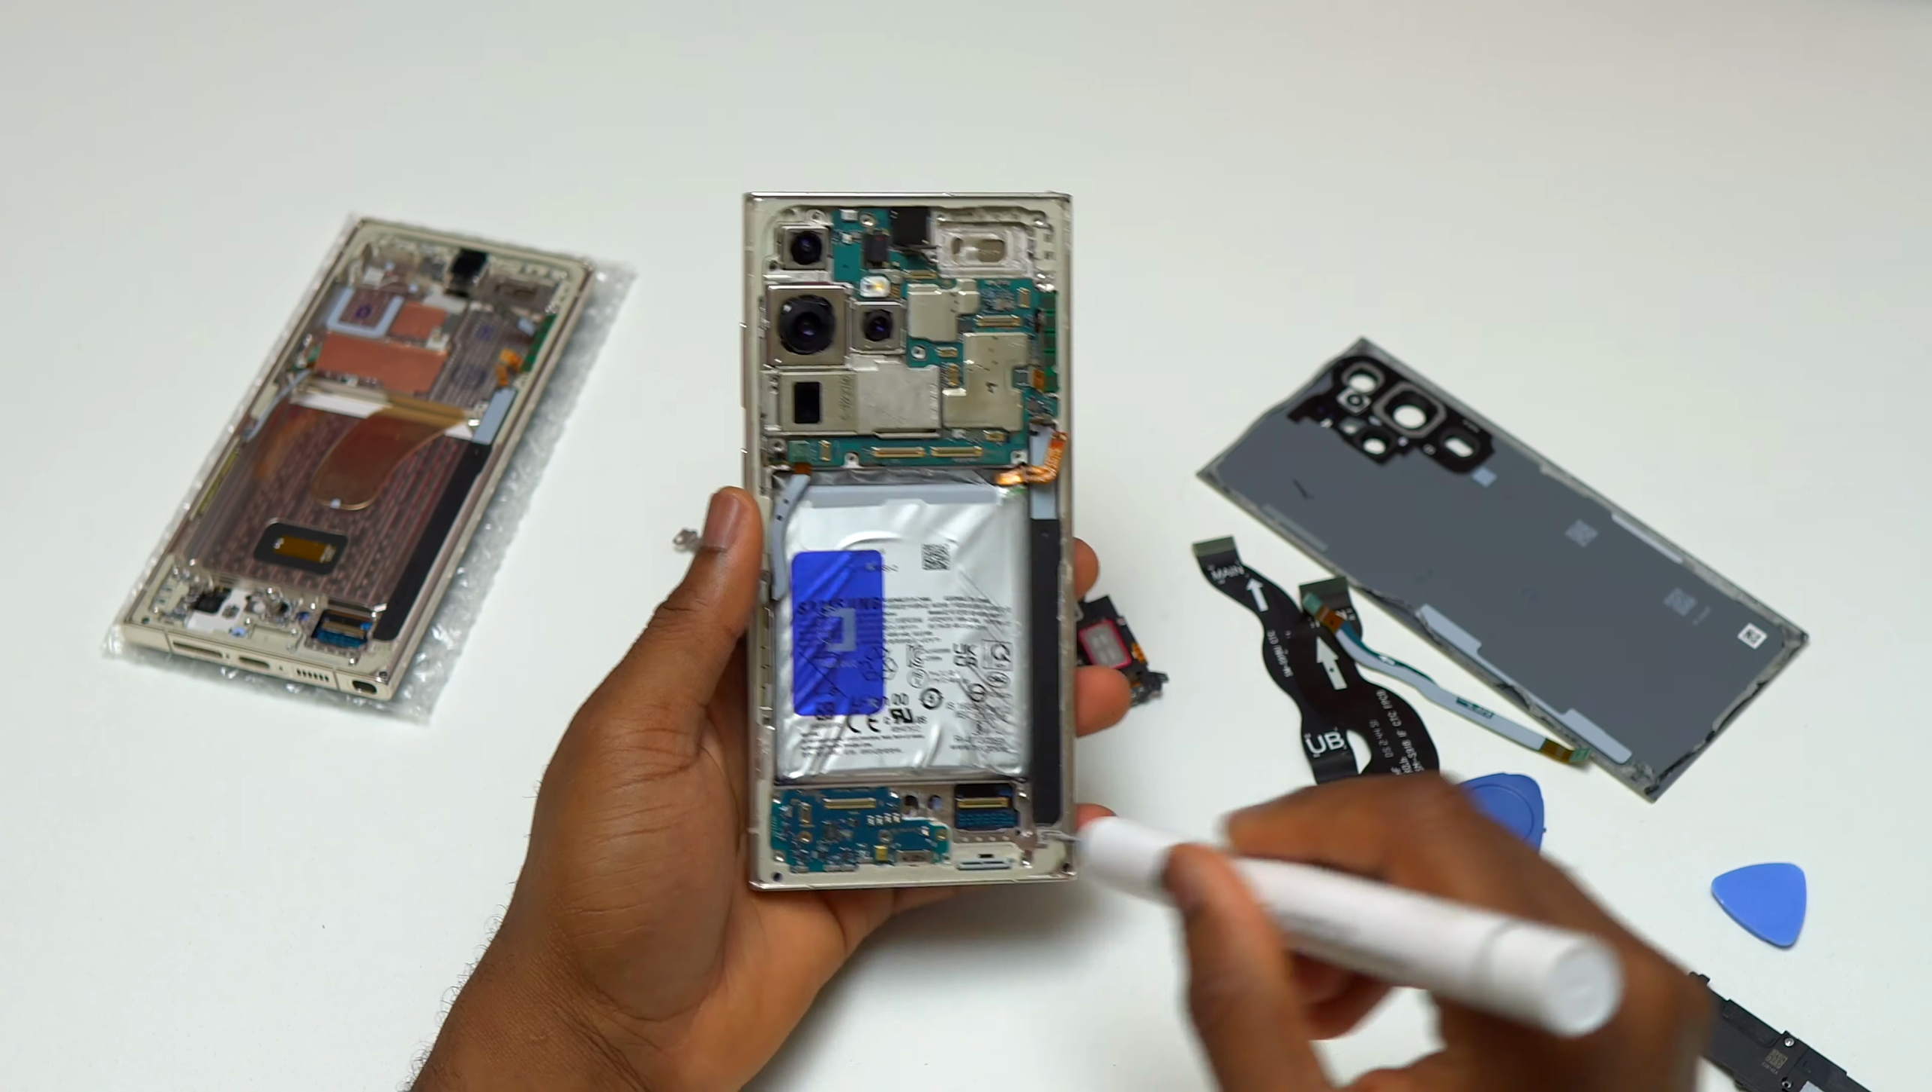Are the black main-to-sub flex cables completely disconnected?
Yes.